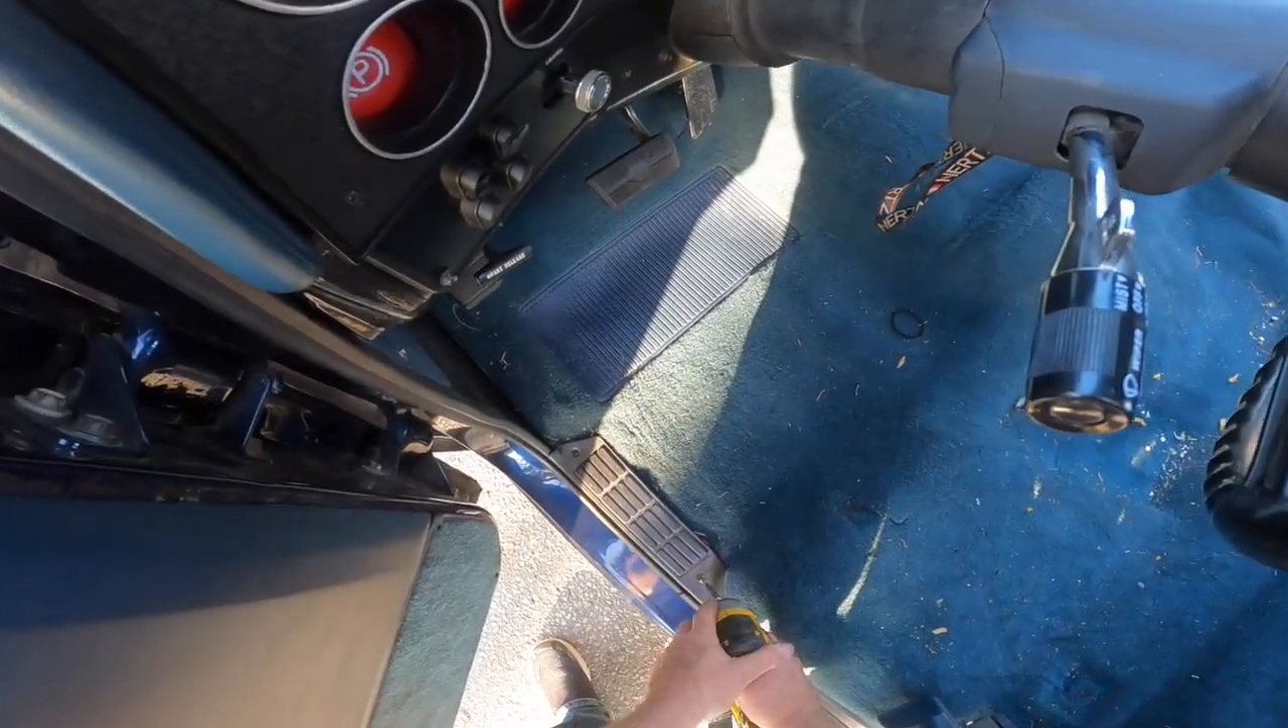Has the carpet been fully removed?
No.